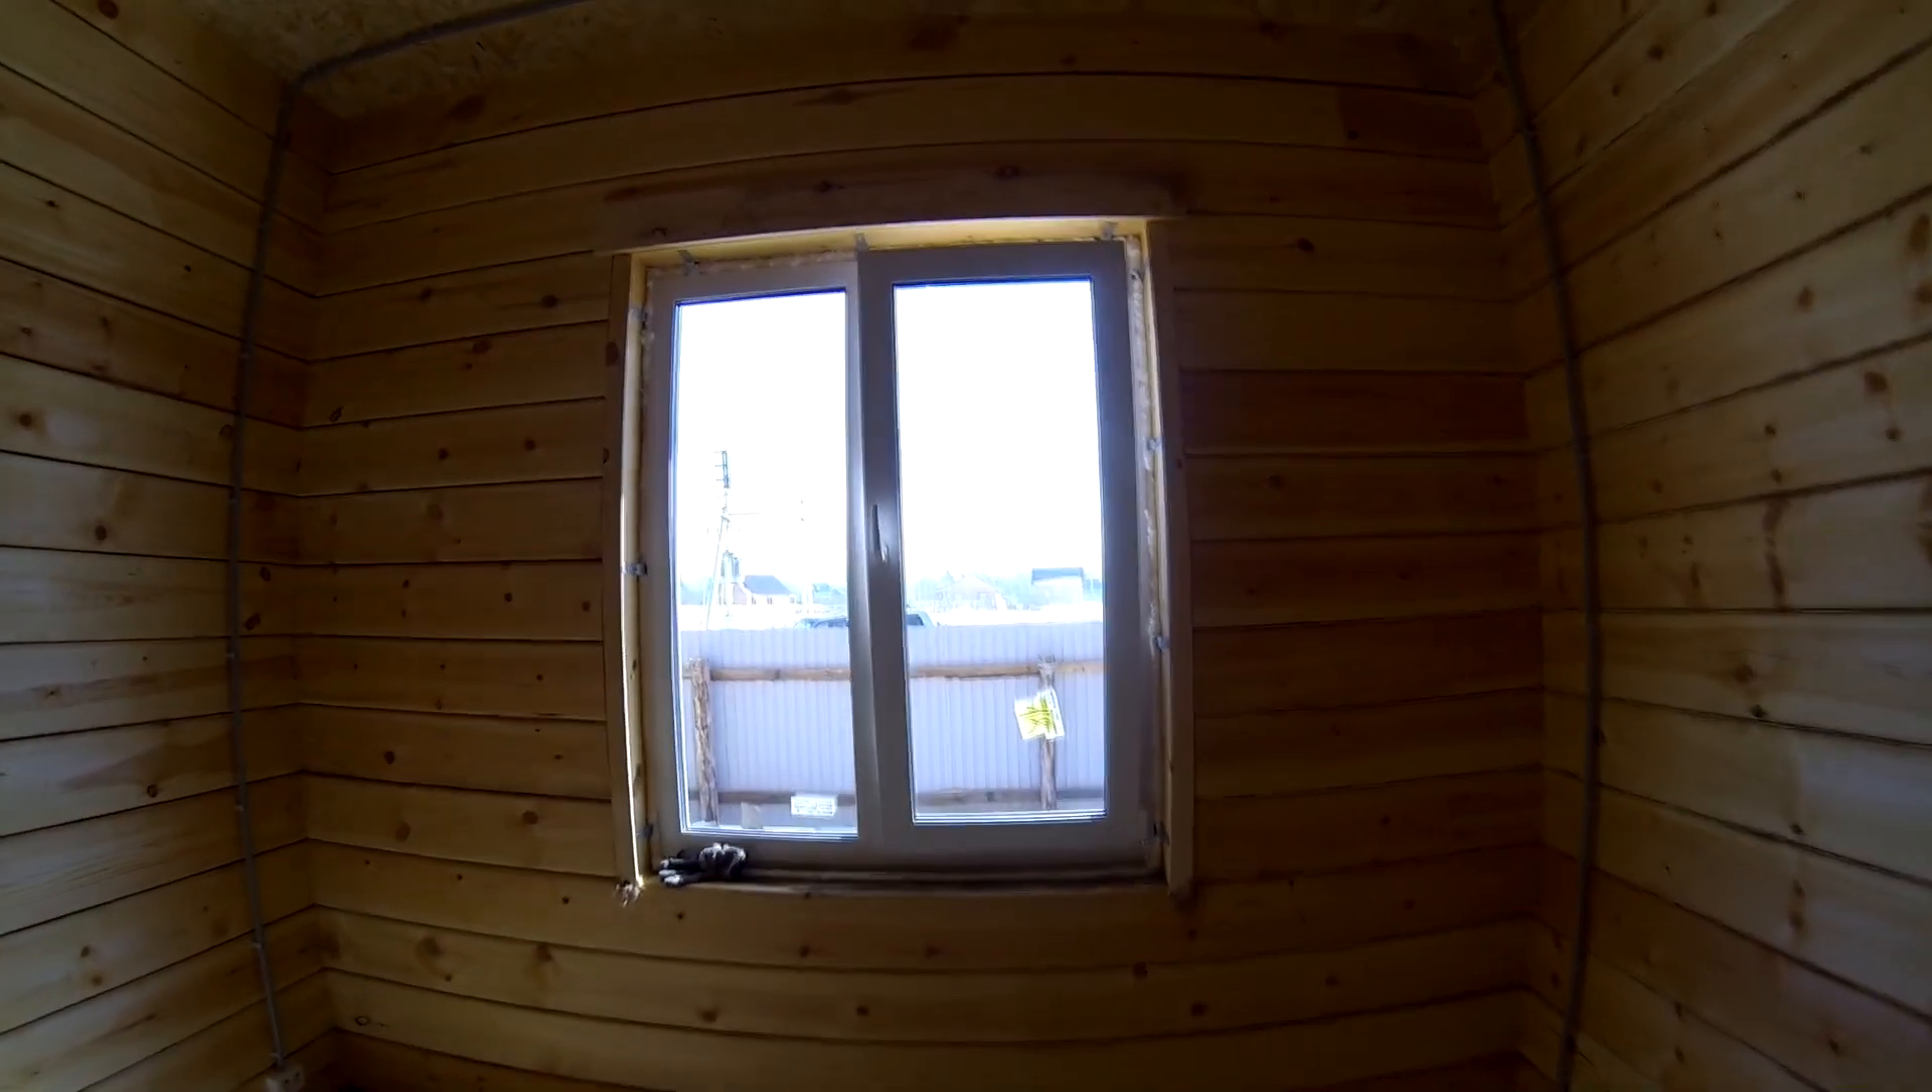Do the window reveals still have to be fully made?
Yes.